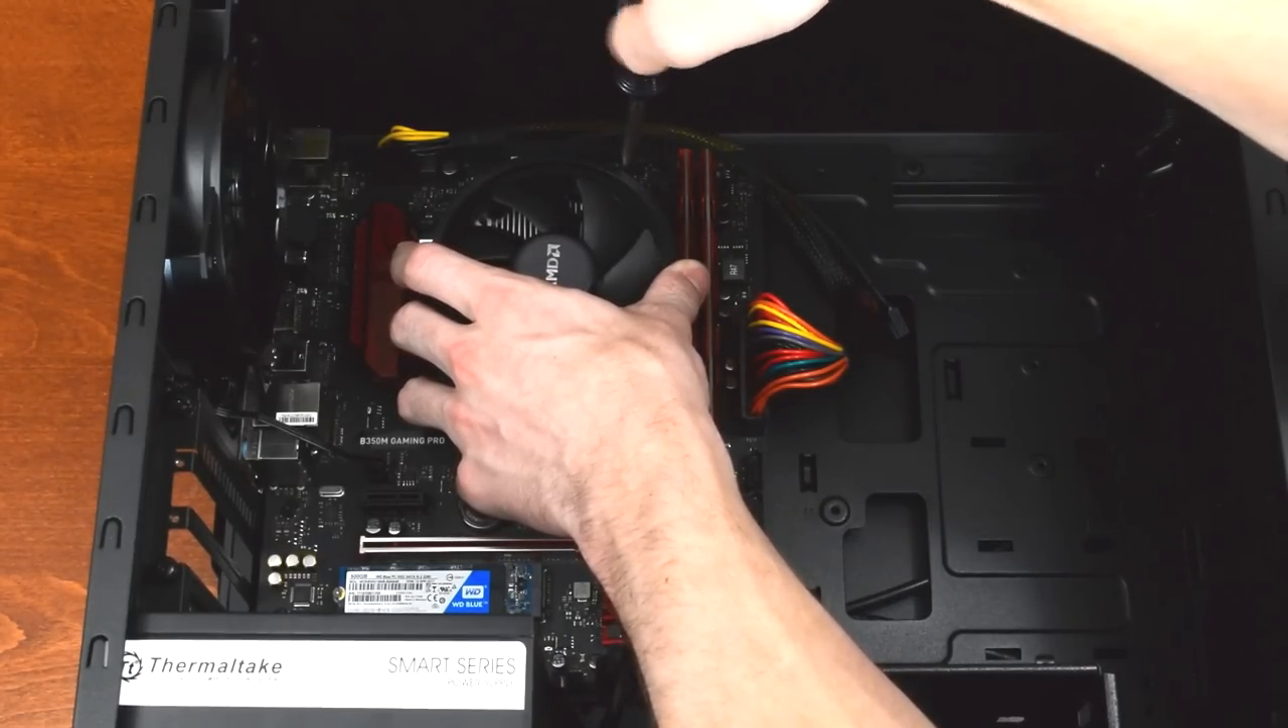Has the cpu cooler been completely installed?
No.